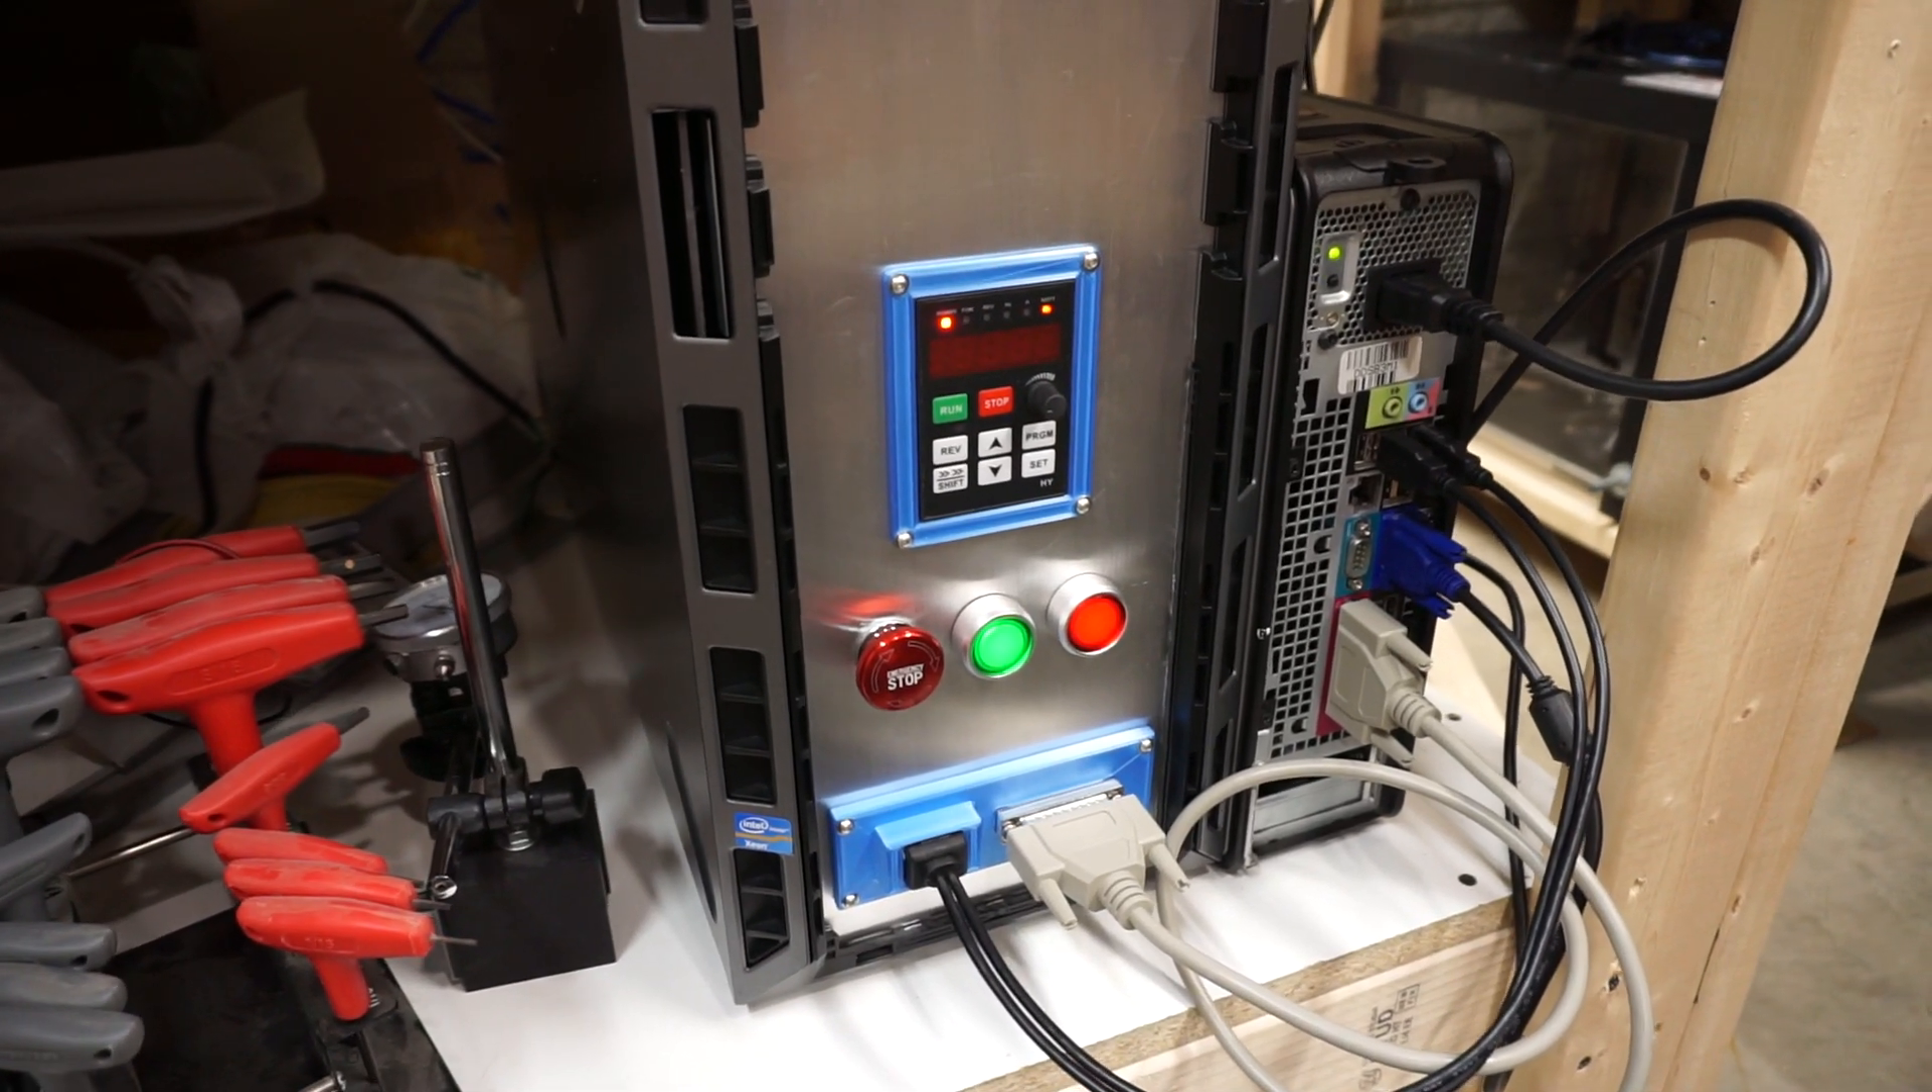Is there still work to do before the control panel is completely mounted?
No.